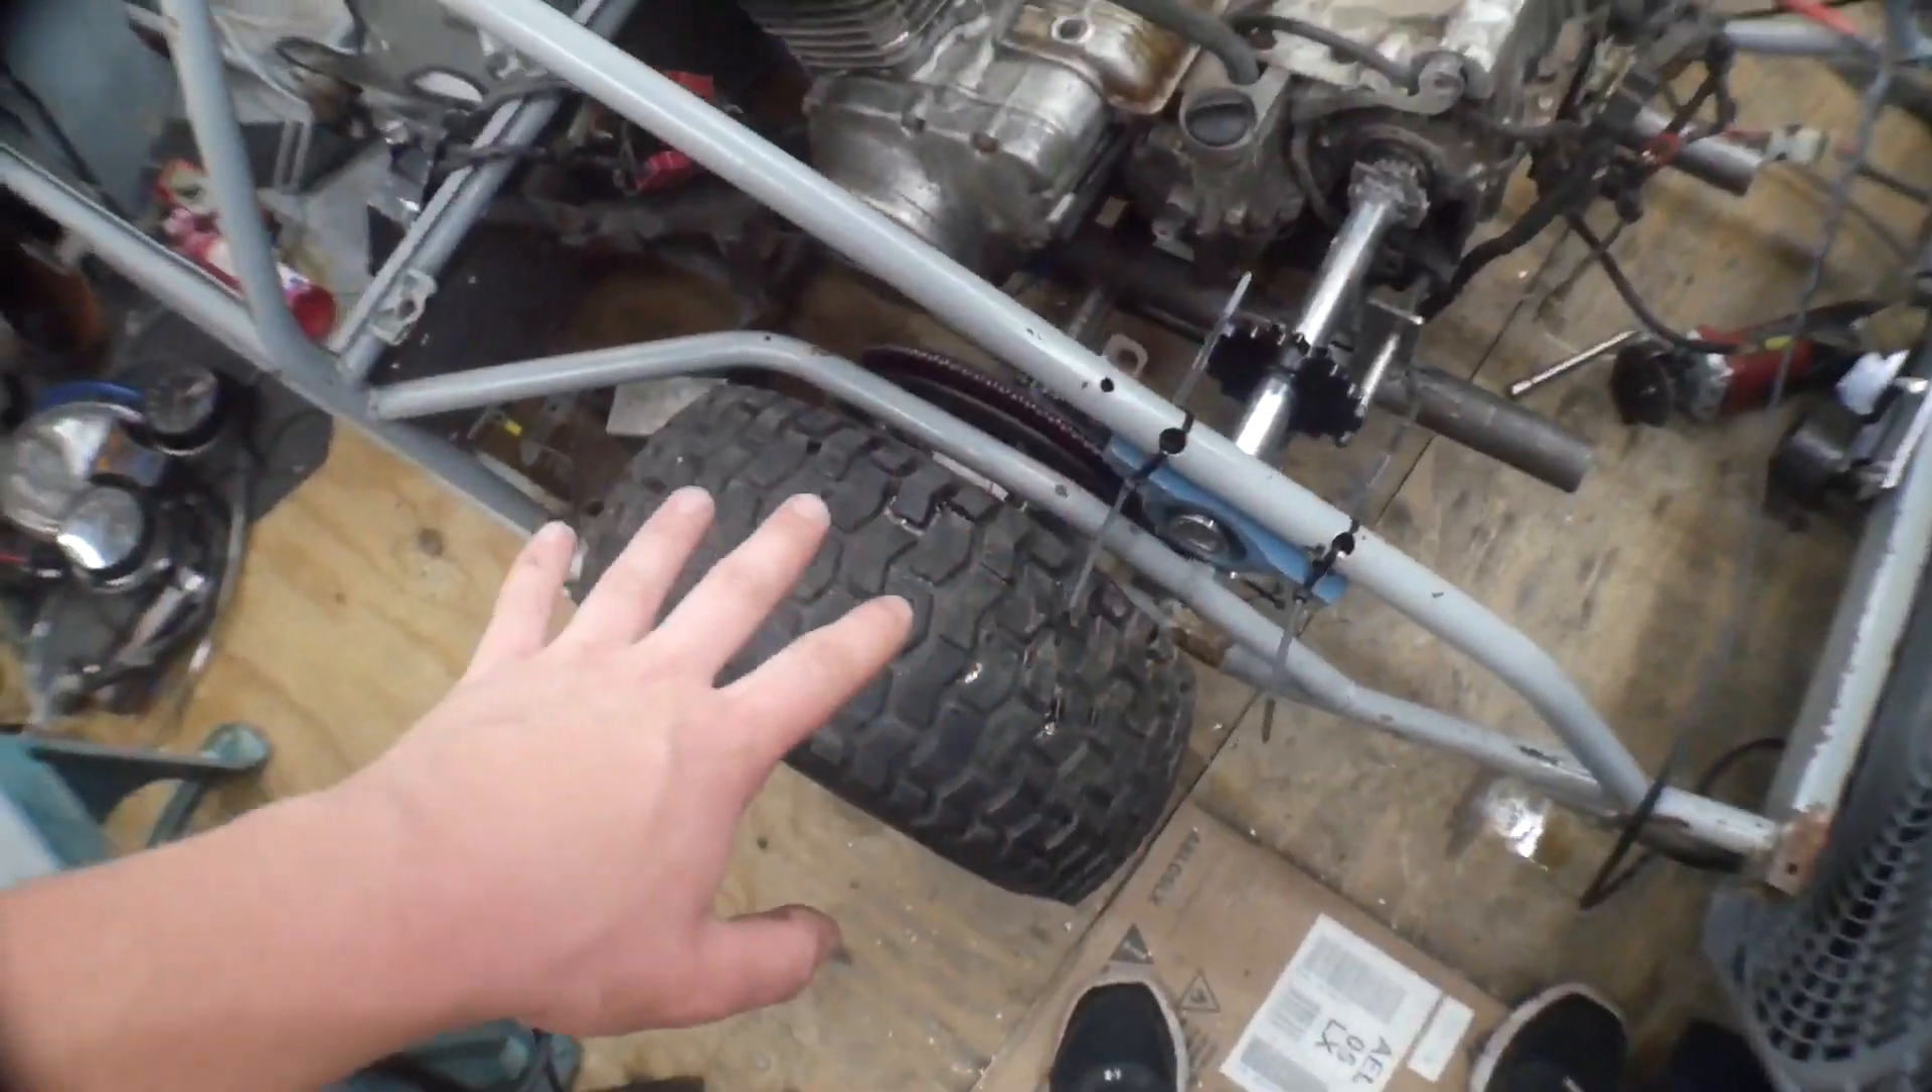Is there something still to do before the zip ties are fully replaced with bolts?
Yes.